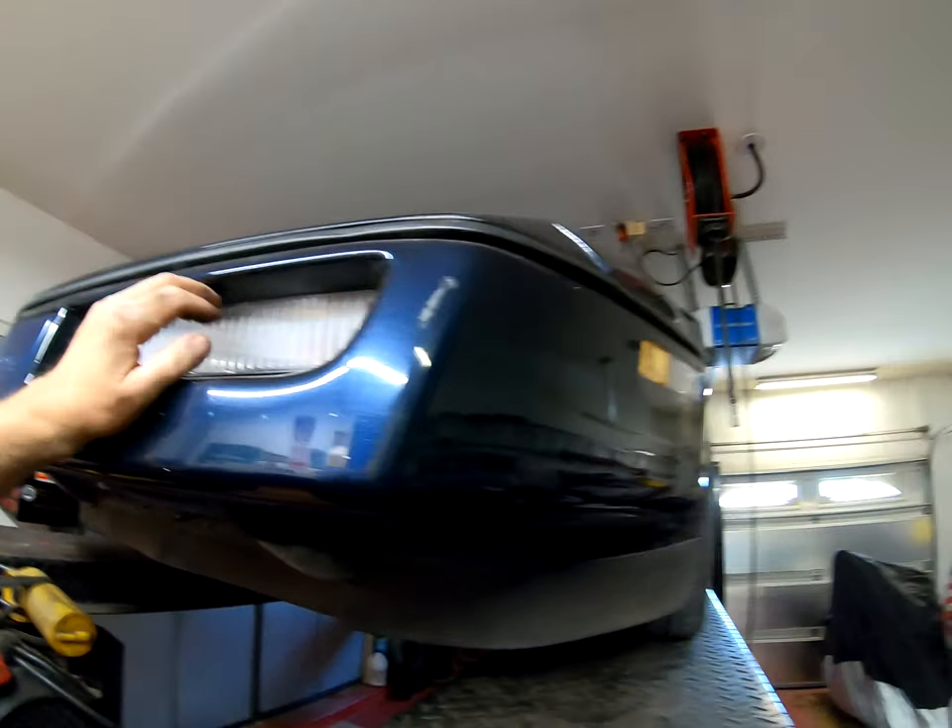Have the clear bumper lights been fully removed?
No.